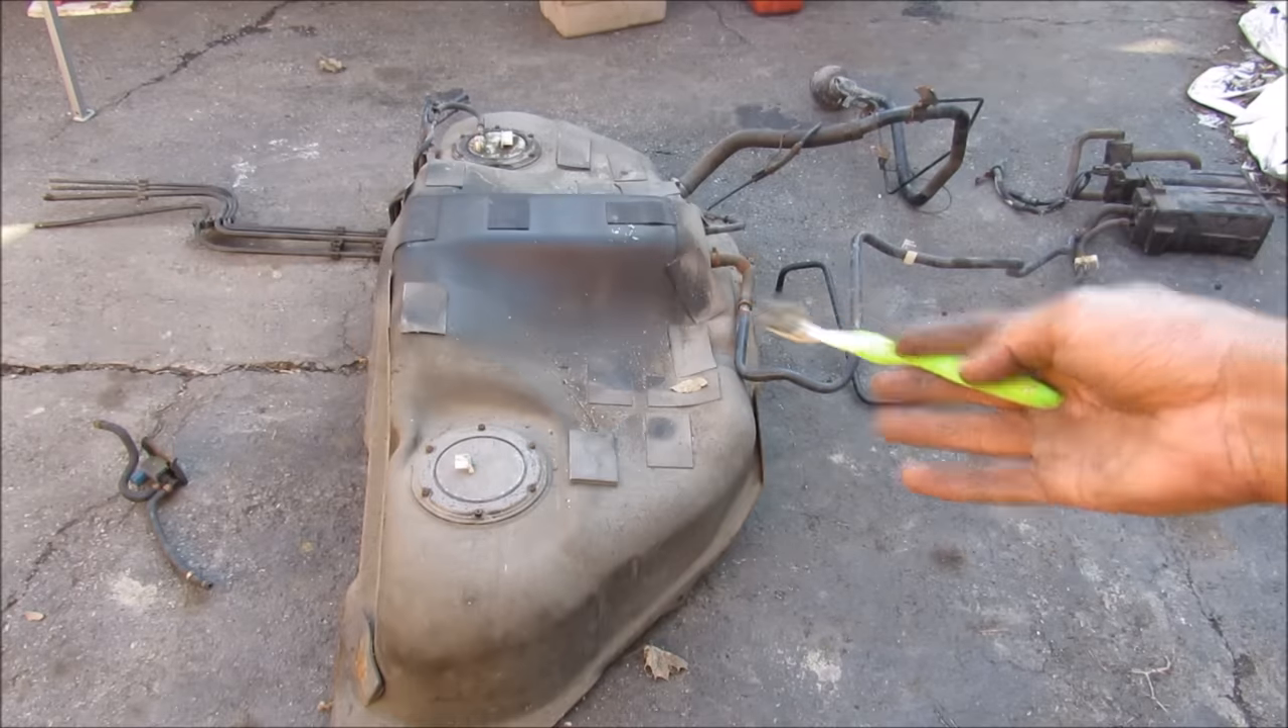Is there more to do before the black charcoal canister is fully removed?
No.